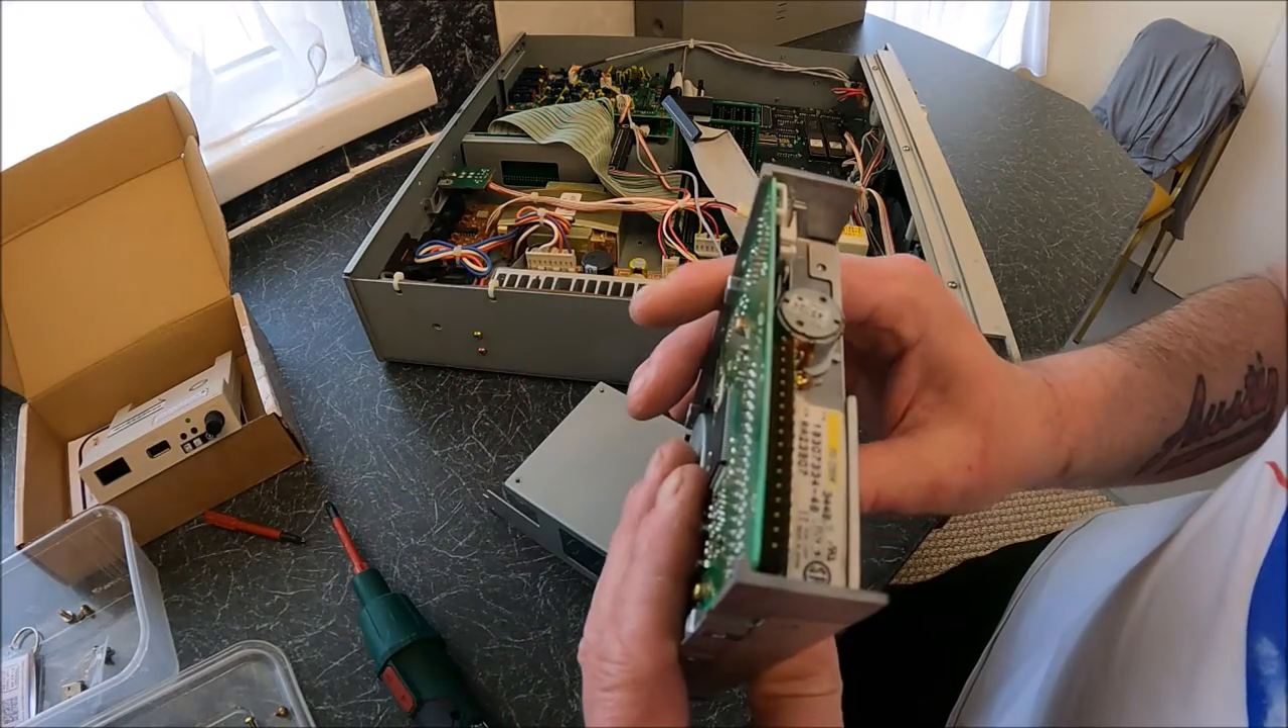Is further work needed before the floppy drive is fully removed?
No.